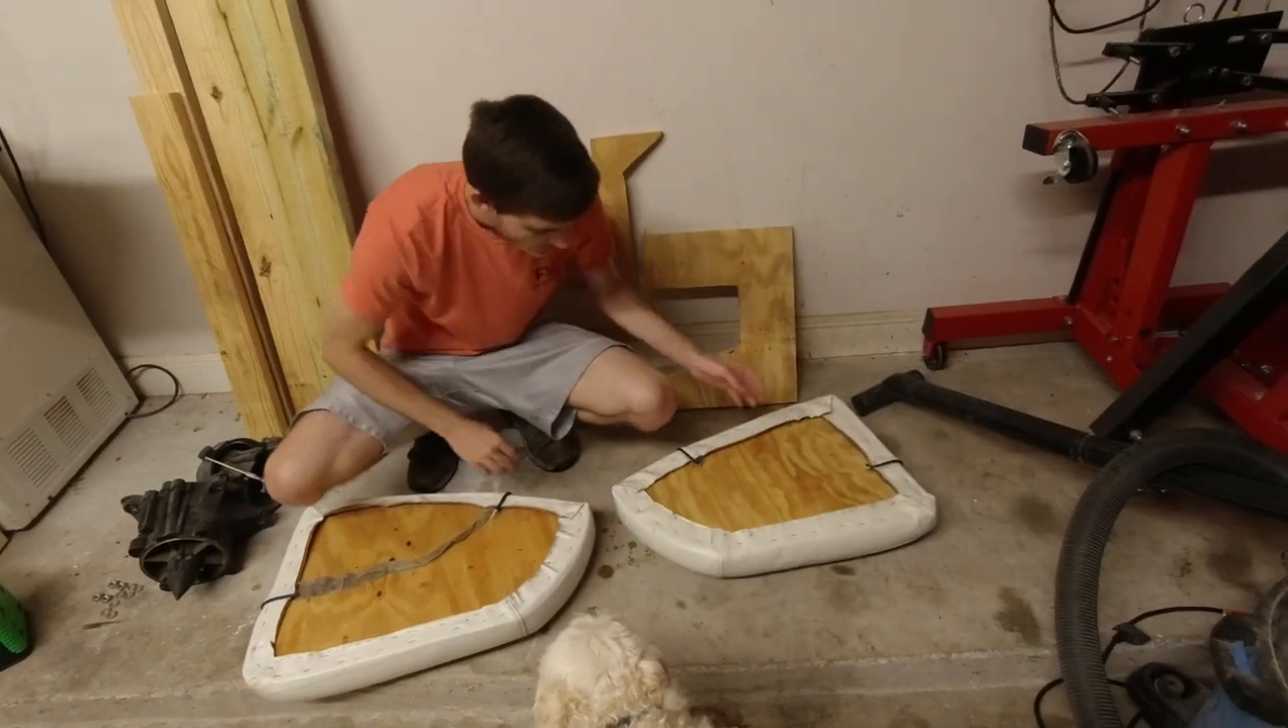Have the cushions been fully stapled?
Yes.